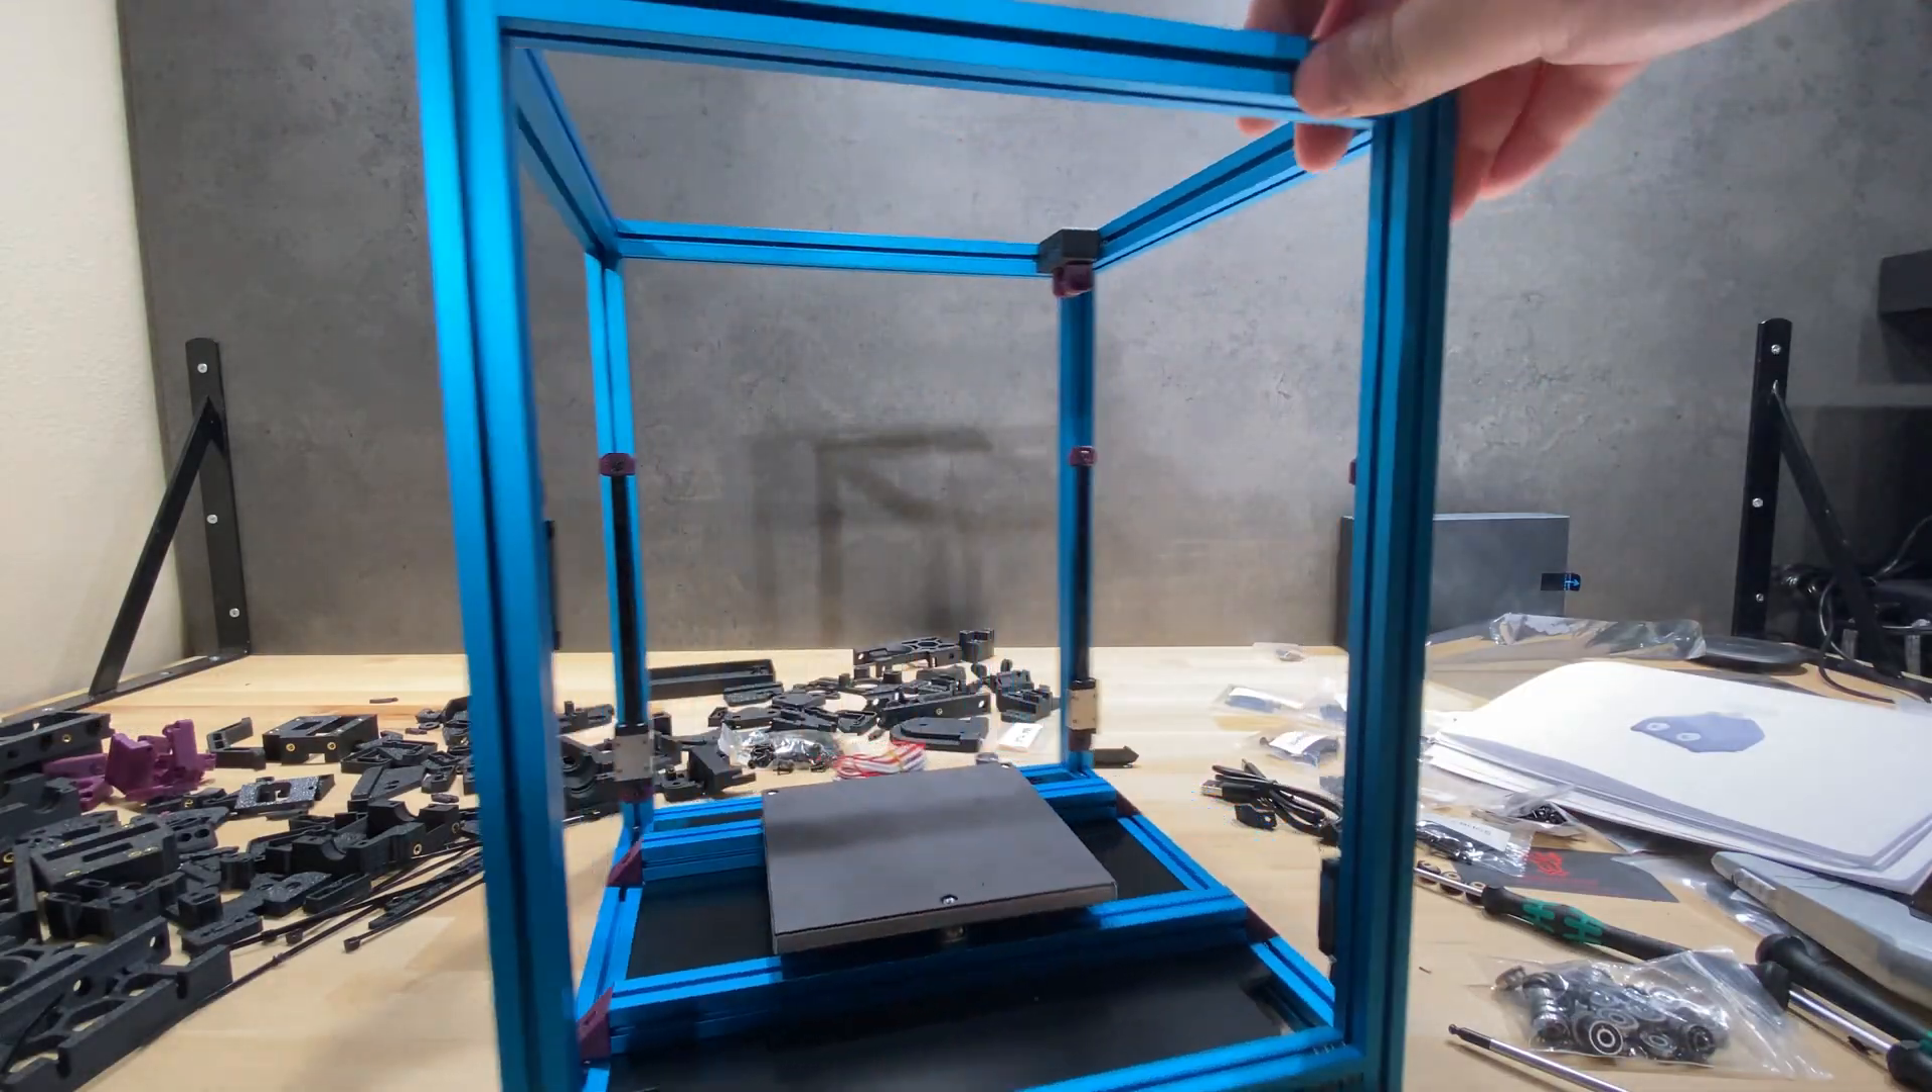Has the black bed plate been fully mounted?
Yes.